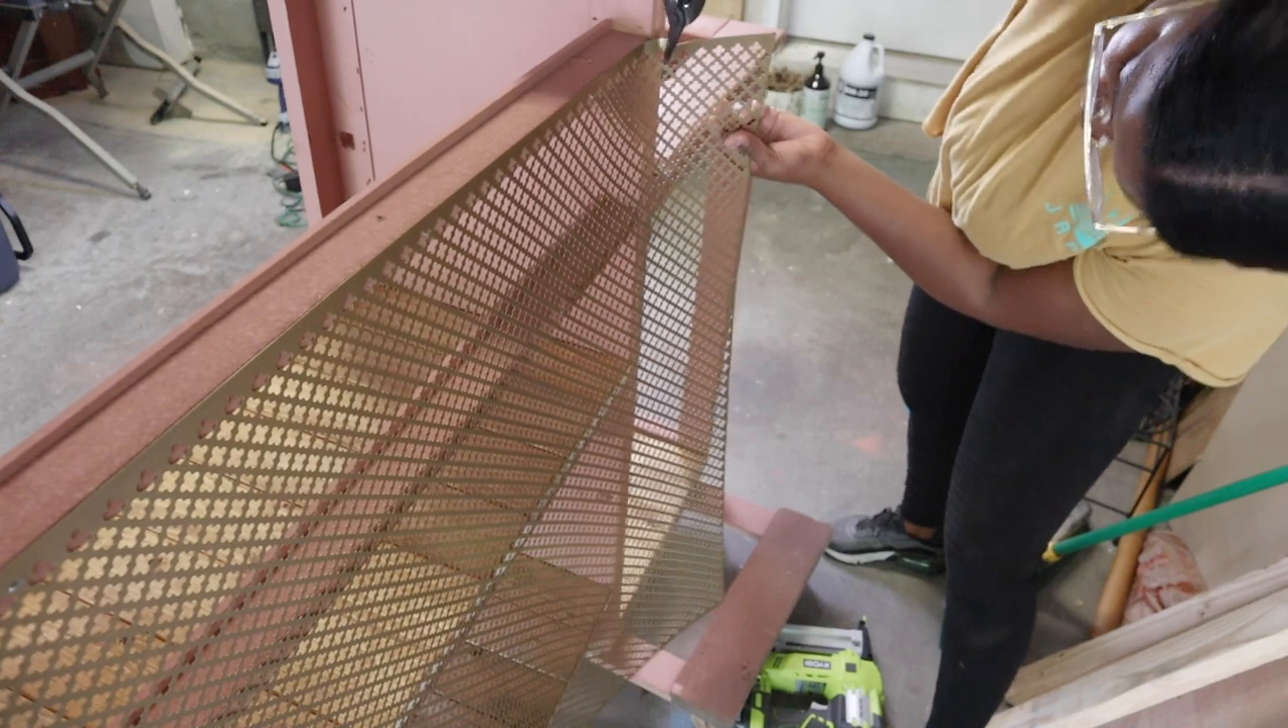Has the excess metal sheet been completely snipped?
No.